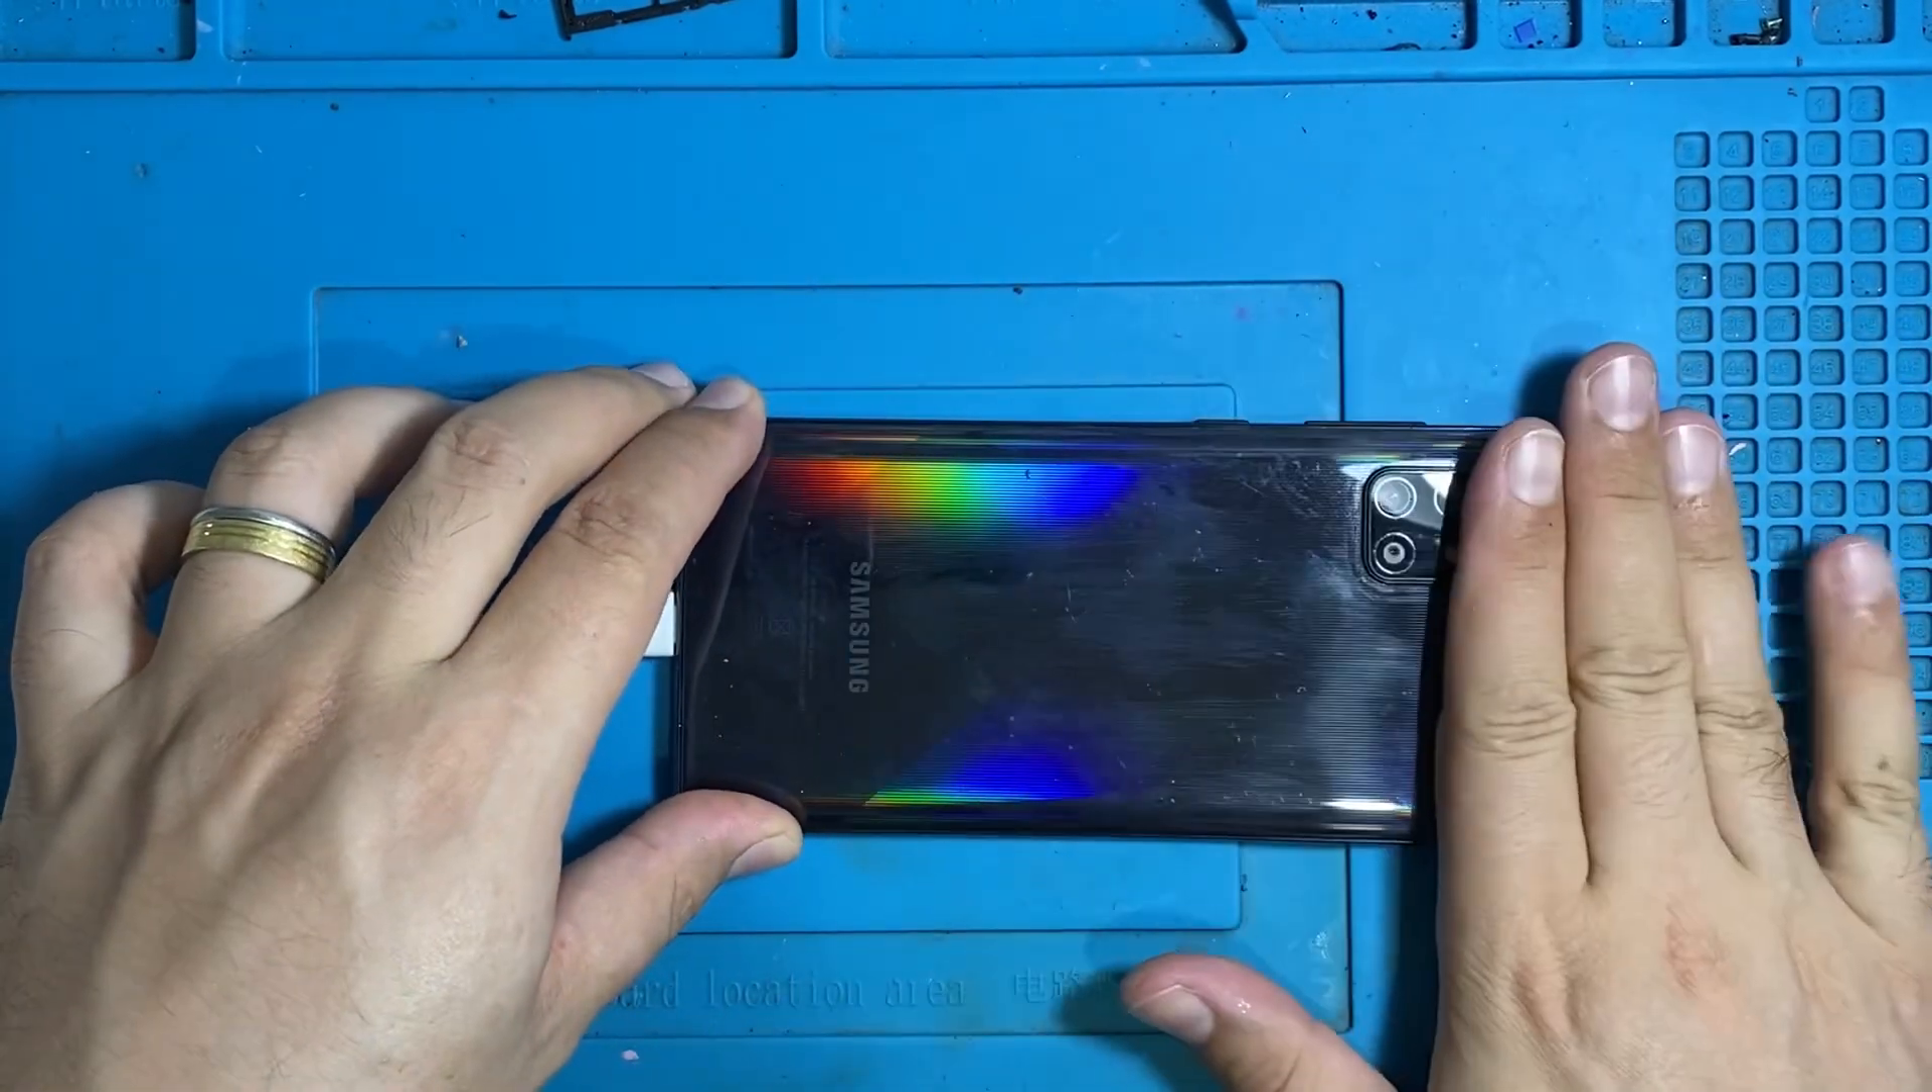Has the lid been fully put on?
Yes.